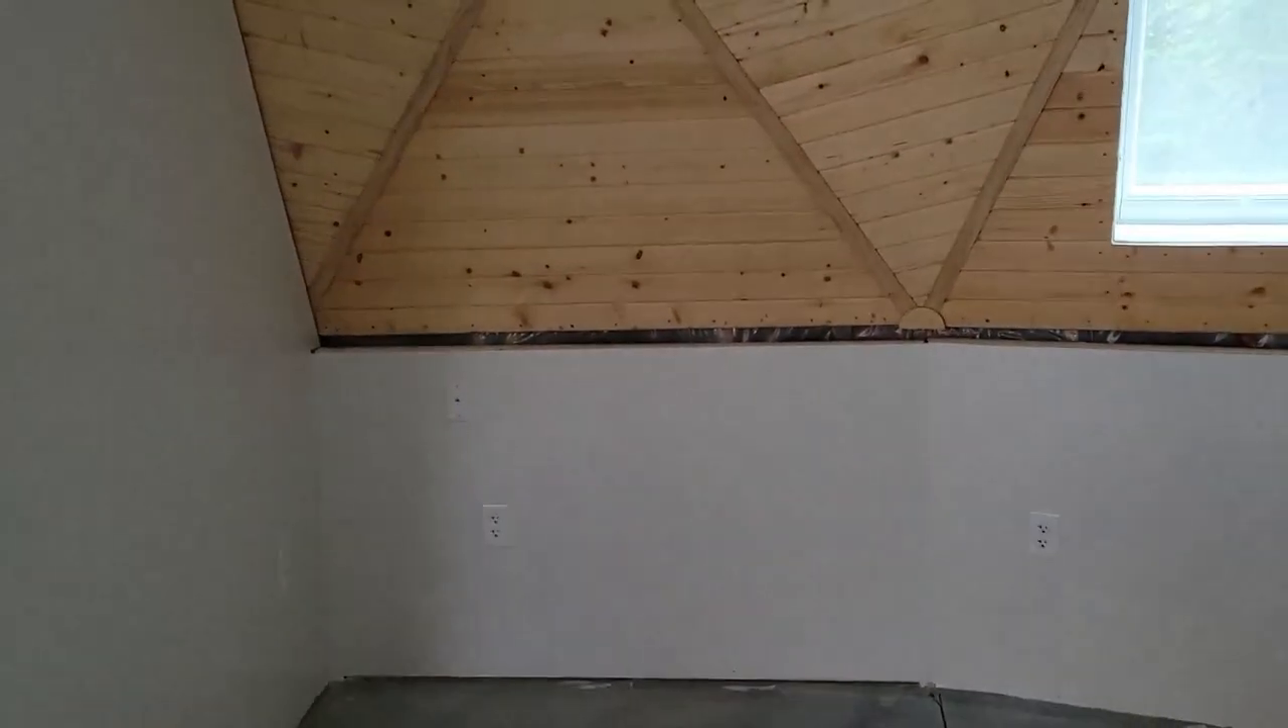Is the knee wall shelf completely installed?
No.